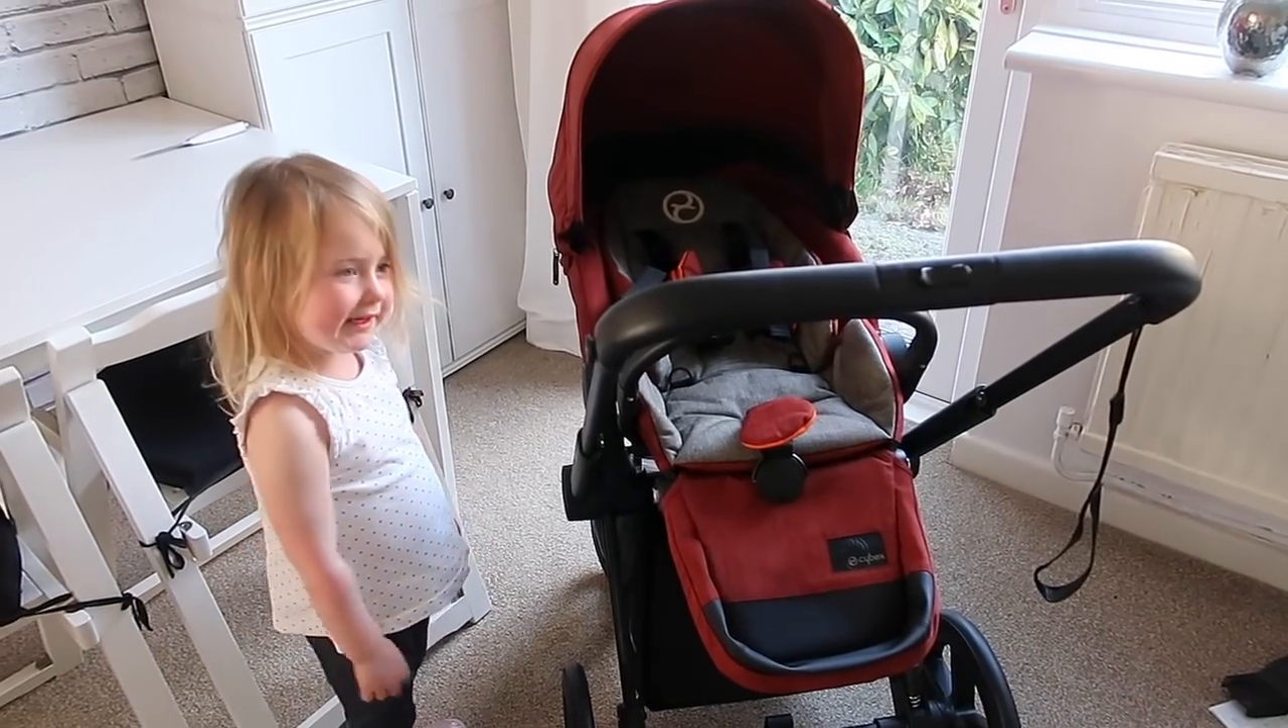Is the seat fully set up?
Yes.